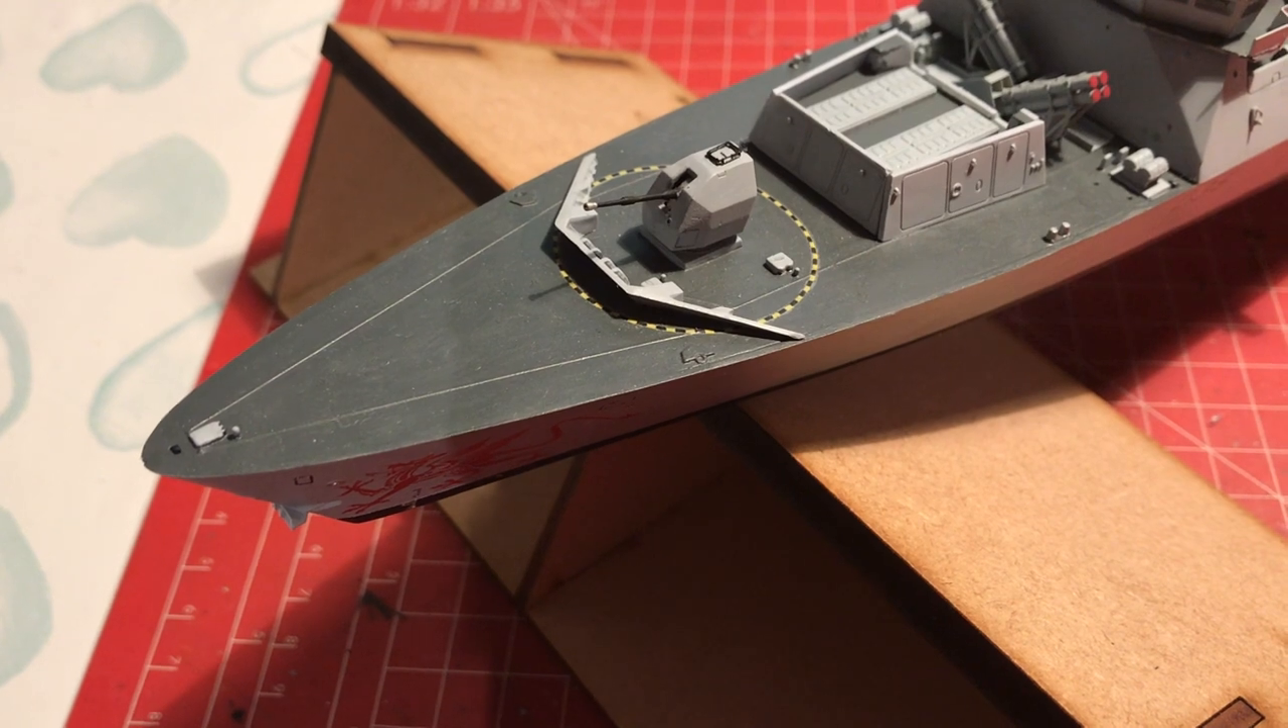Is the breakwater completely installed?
Yes.